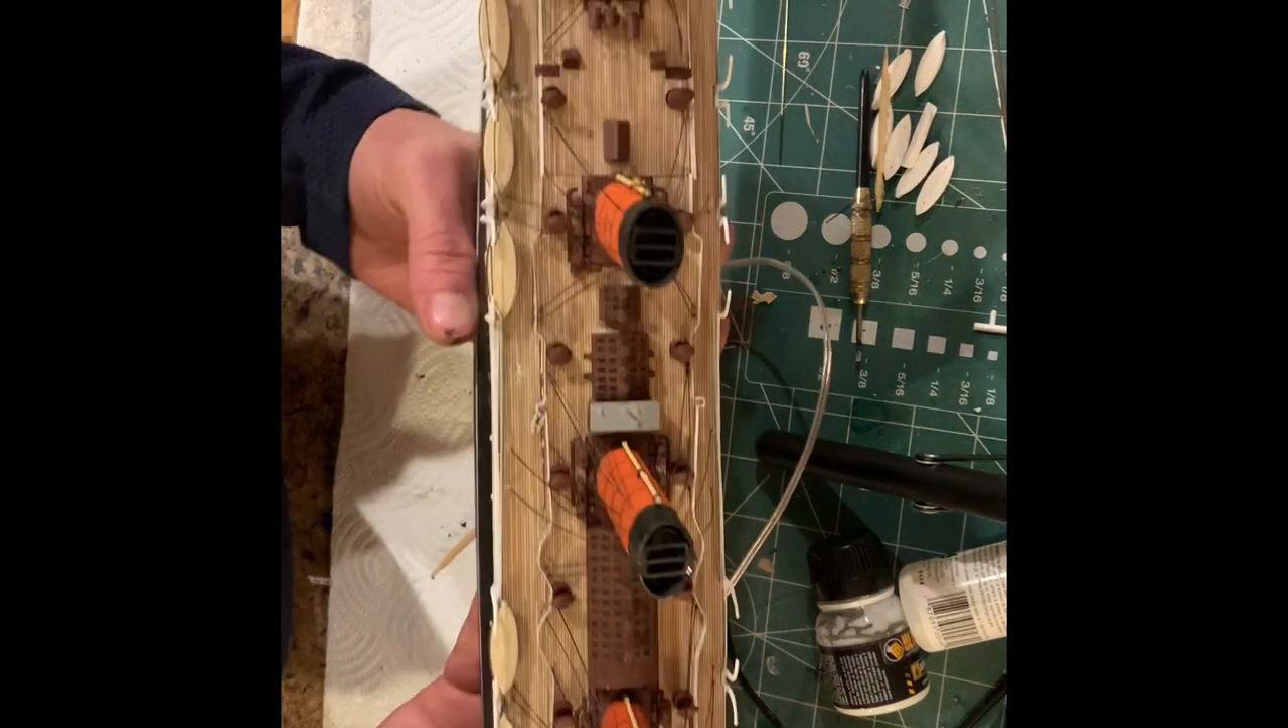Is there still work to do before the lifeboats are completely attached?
Yes.